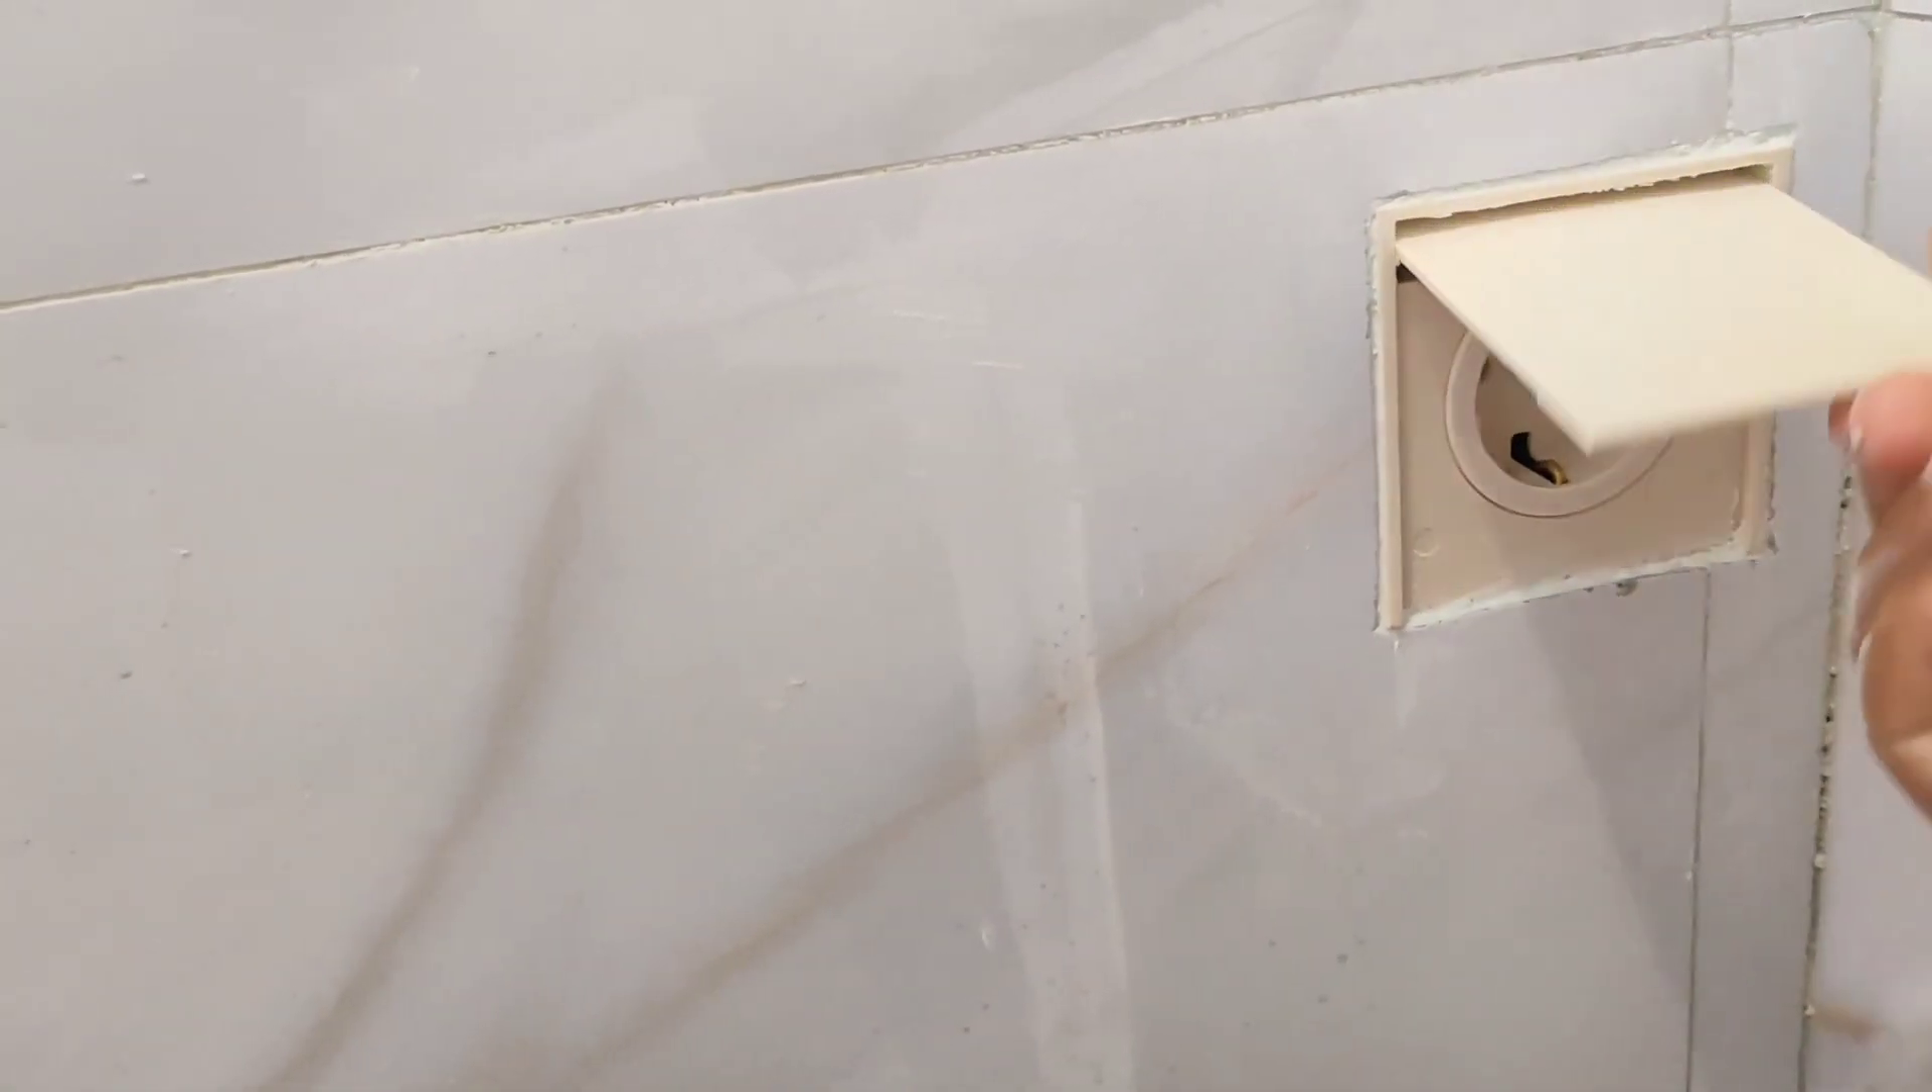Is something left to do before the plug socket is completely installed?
No.